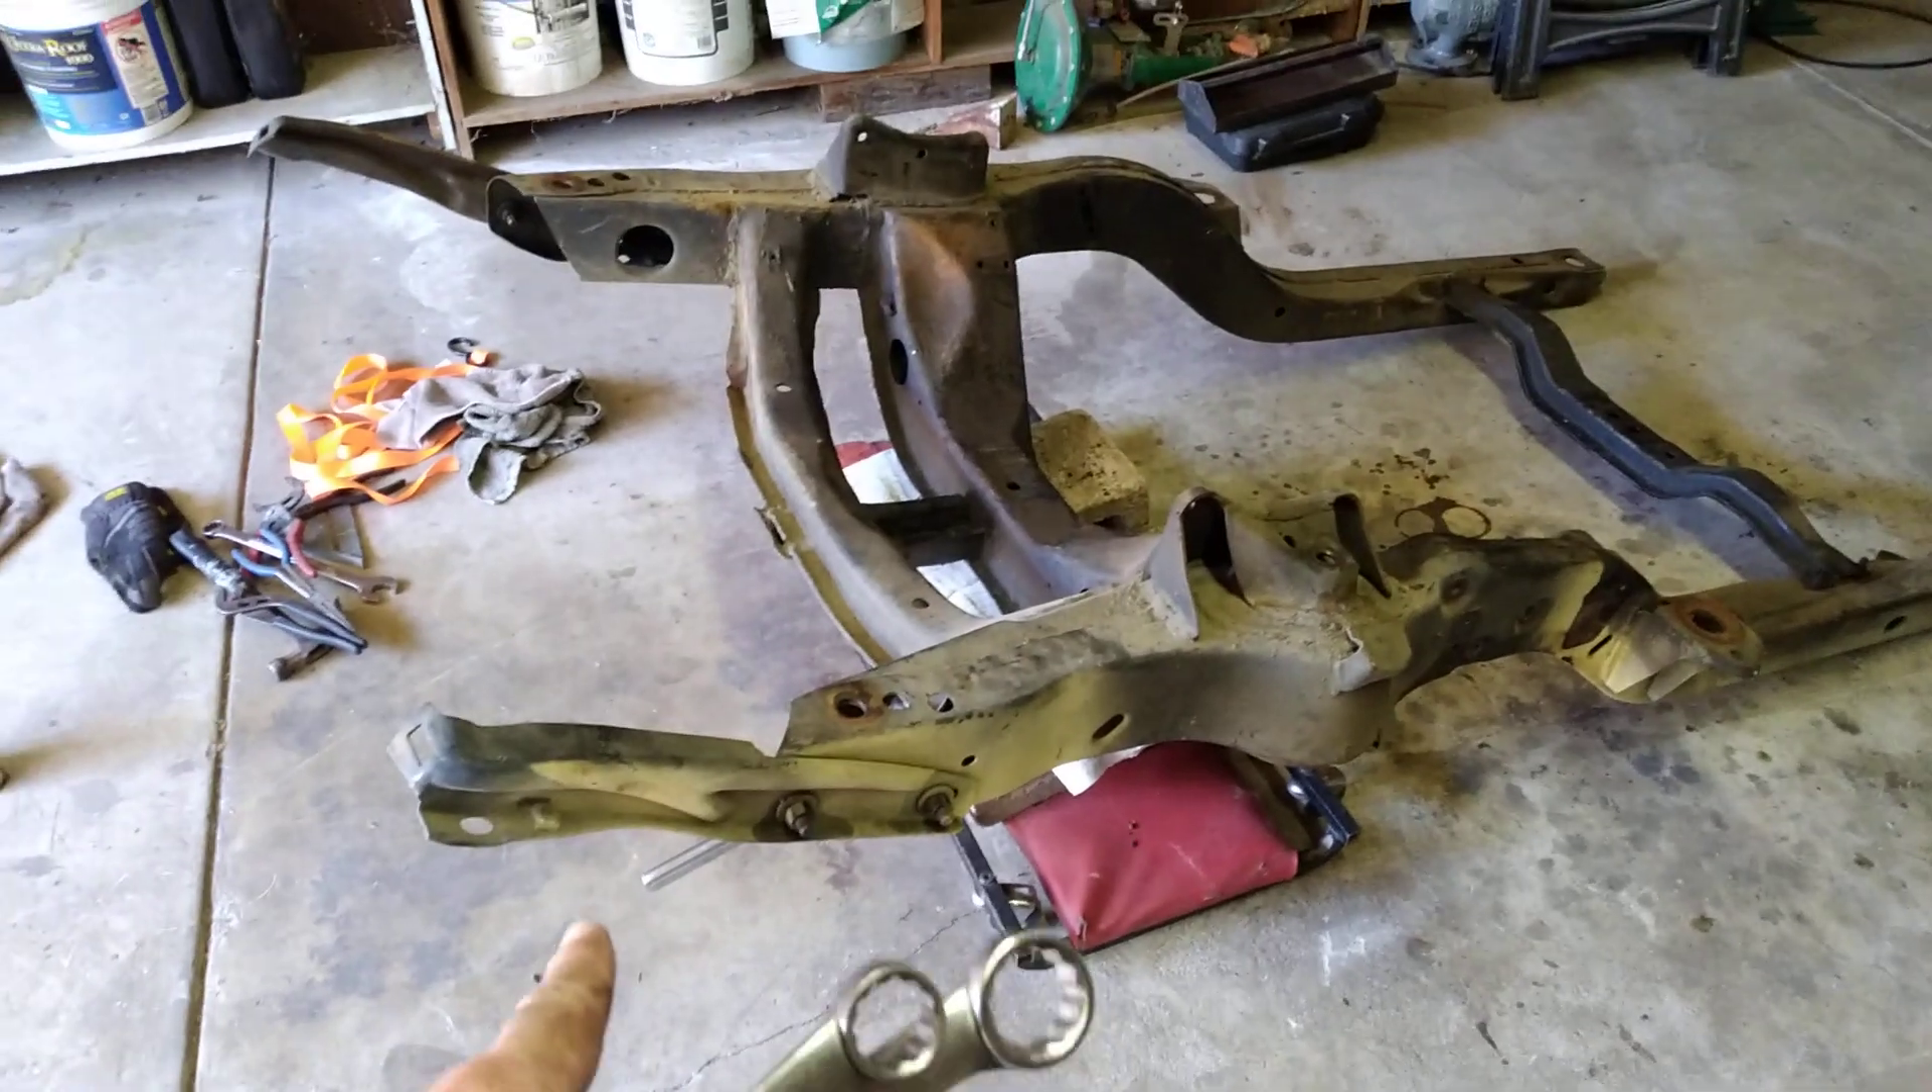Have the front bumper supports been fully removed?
No.